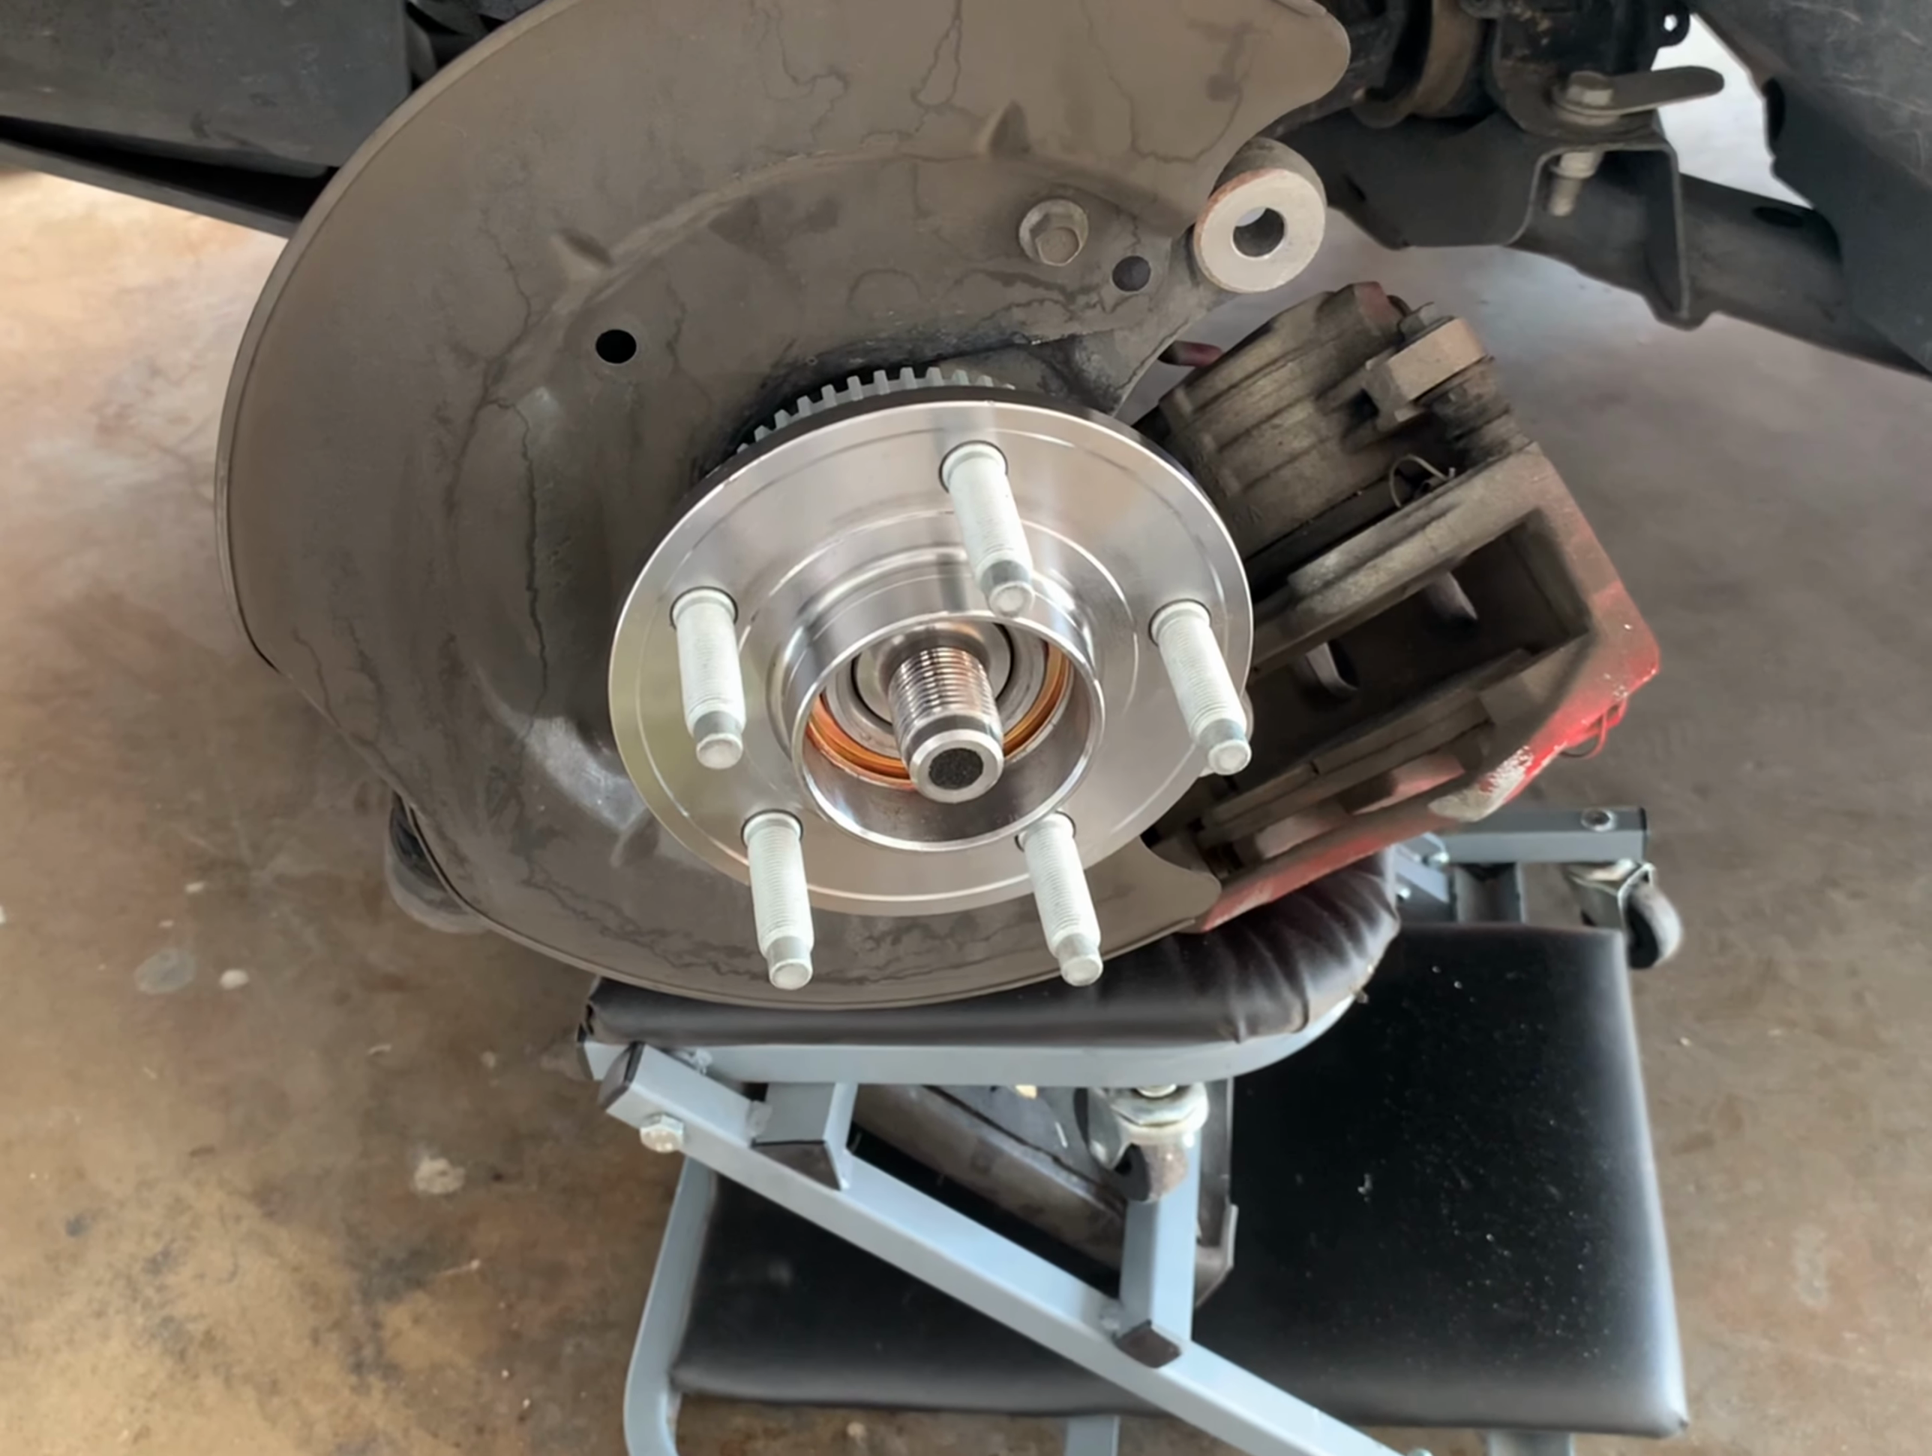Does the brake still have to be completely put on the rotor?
Yes.